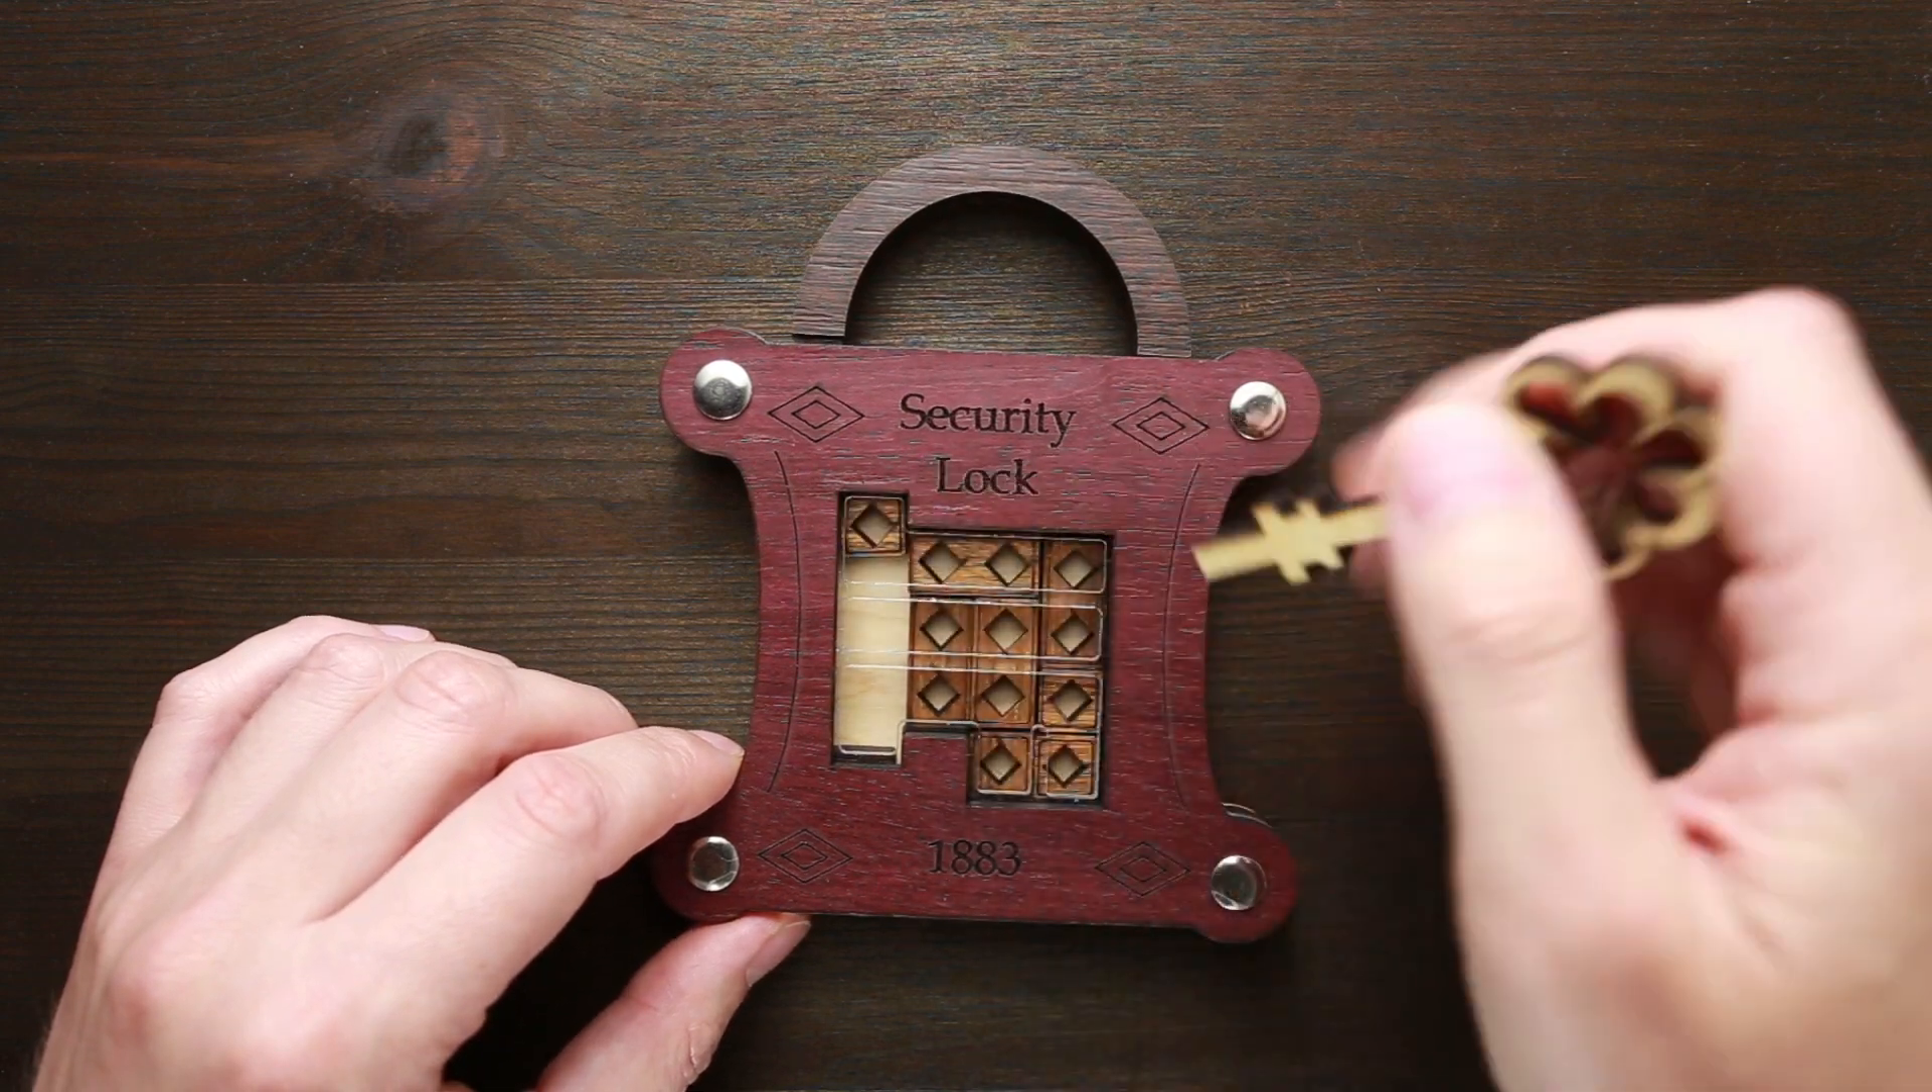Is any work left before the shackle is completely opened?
Yes.